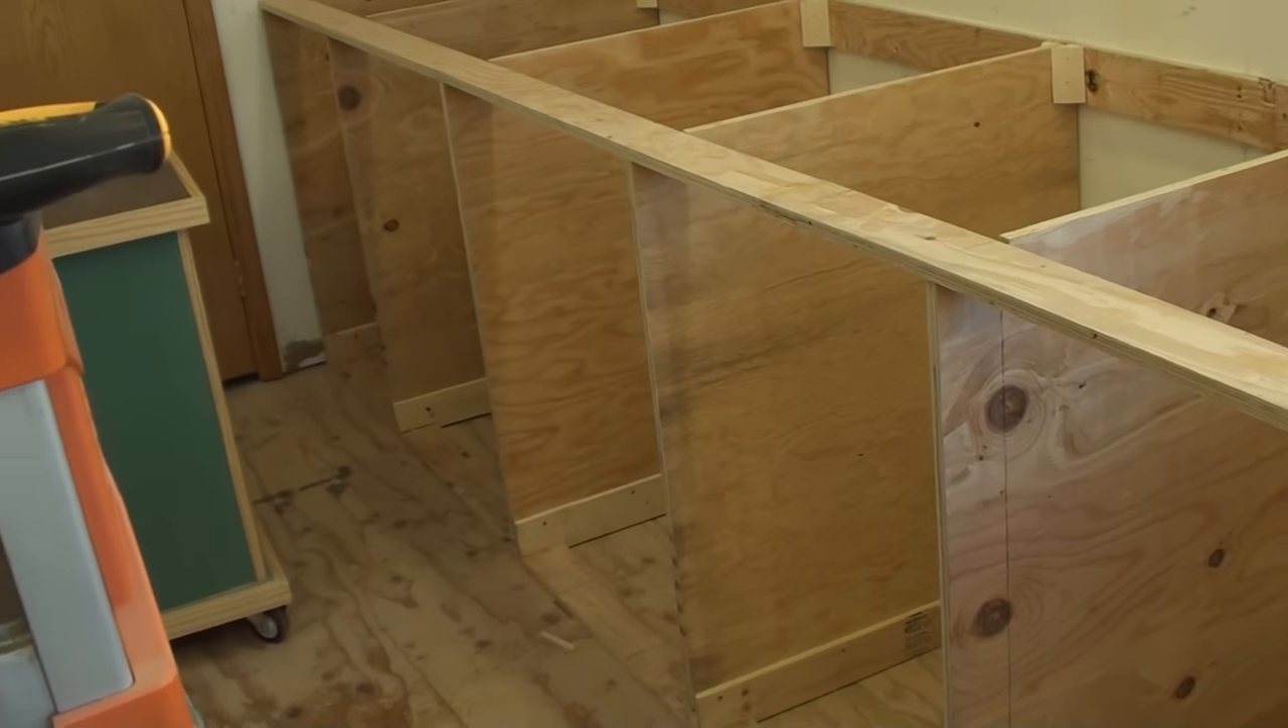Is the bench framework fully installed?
Yes.